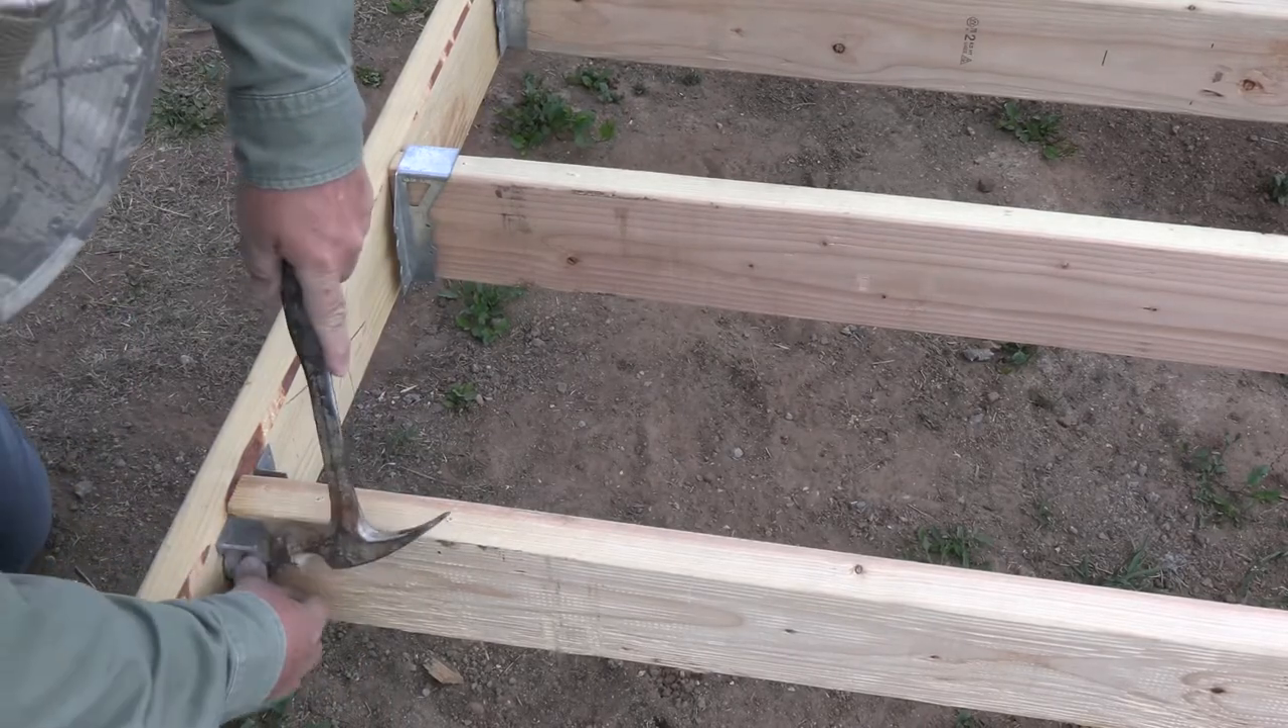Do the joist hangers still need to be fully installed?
Yes.